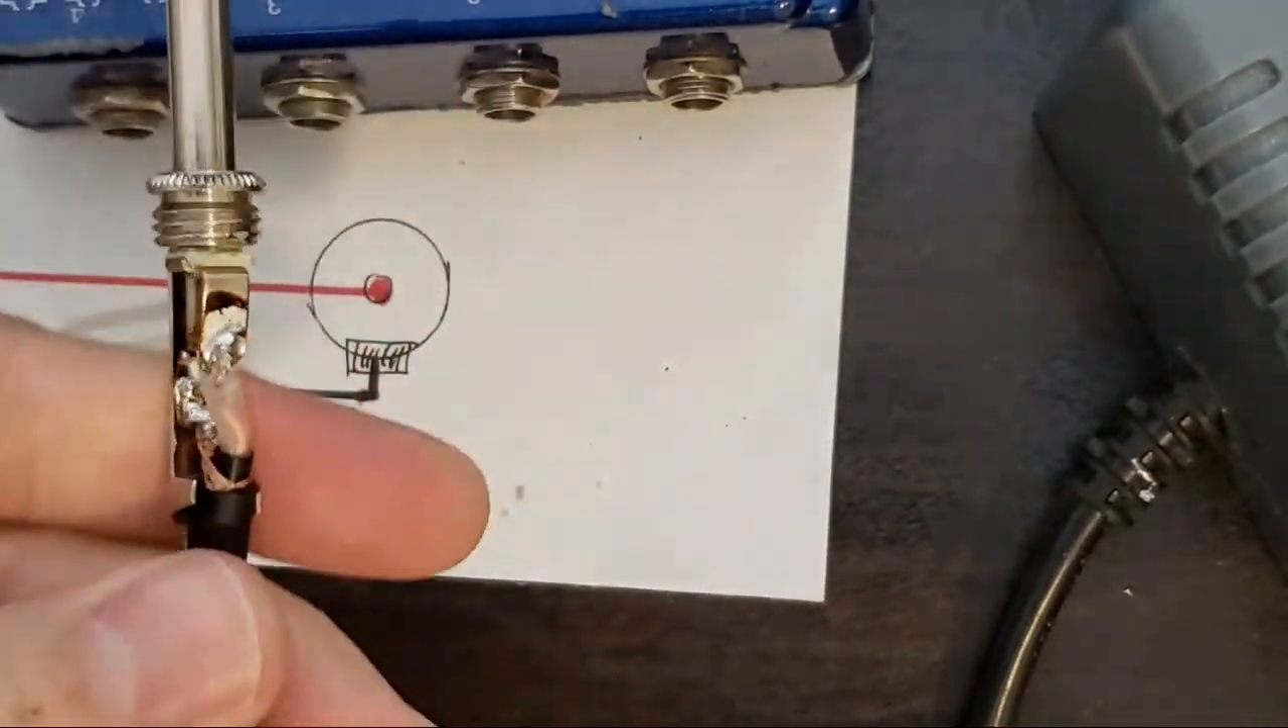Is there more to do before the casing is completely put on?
Yes.